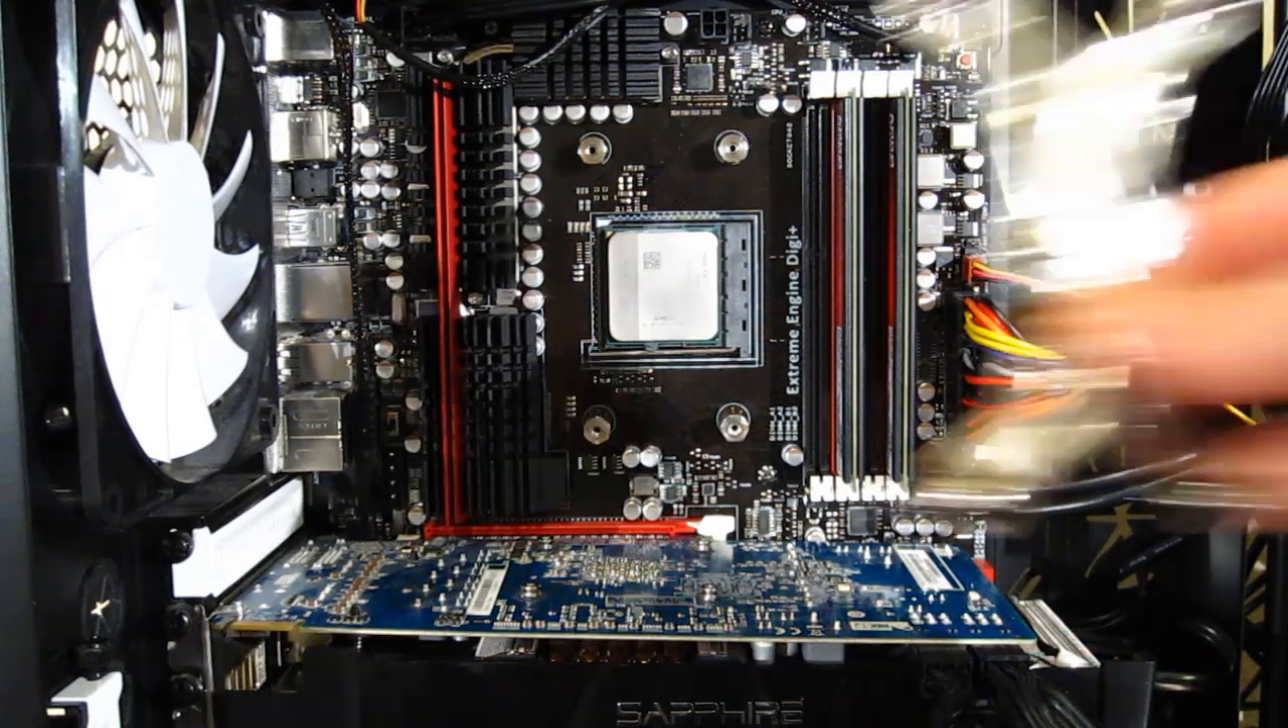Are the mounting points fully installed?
Yes.